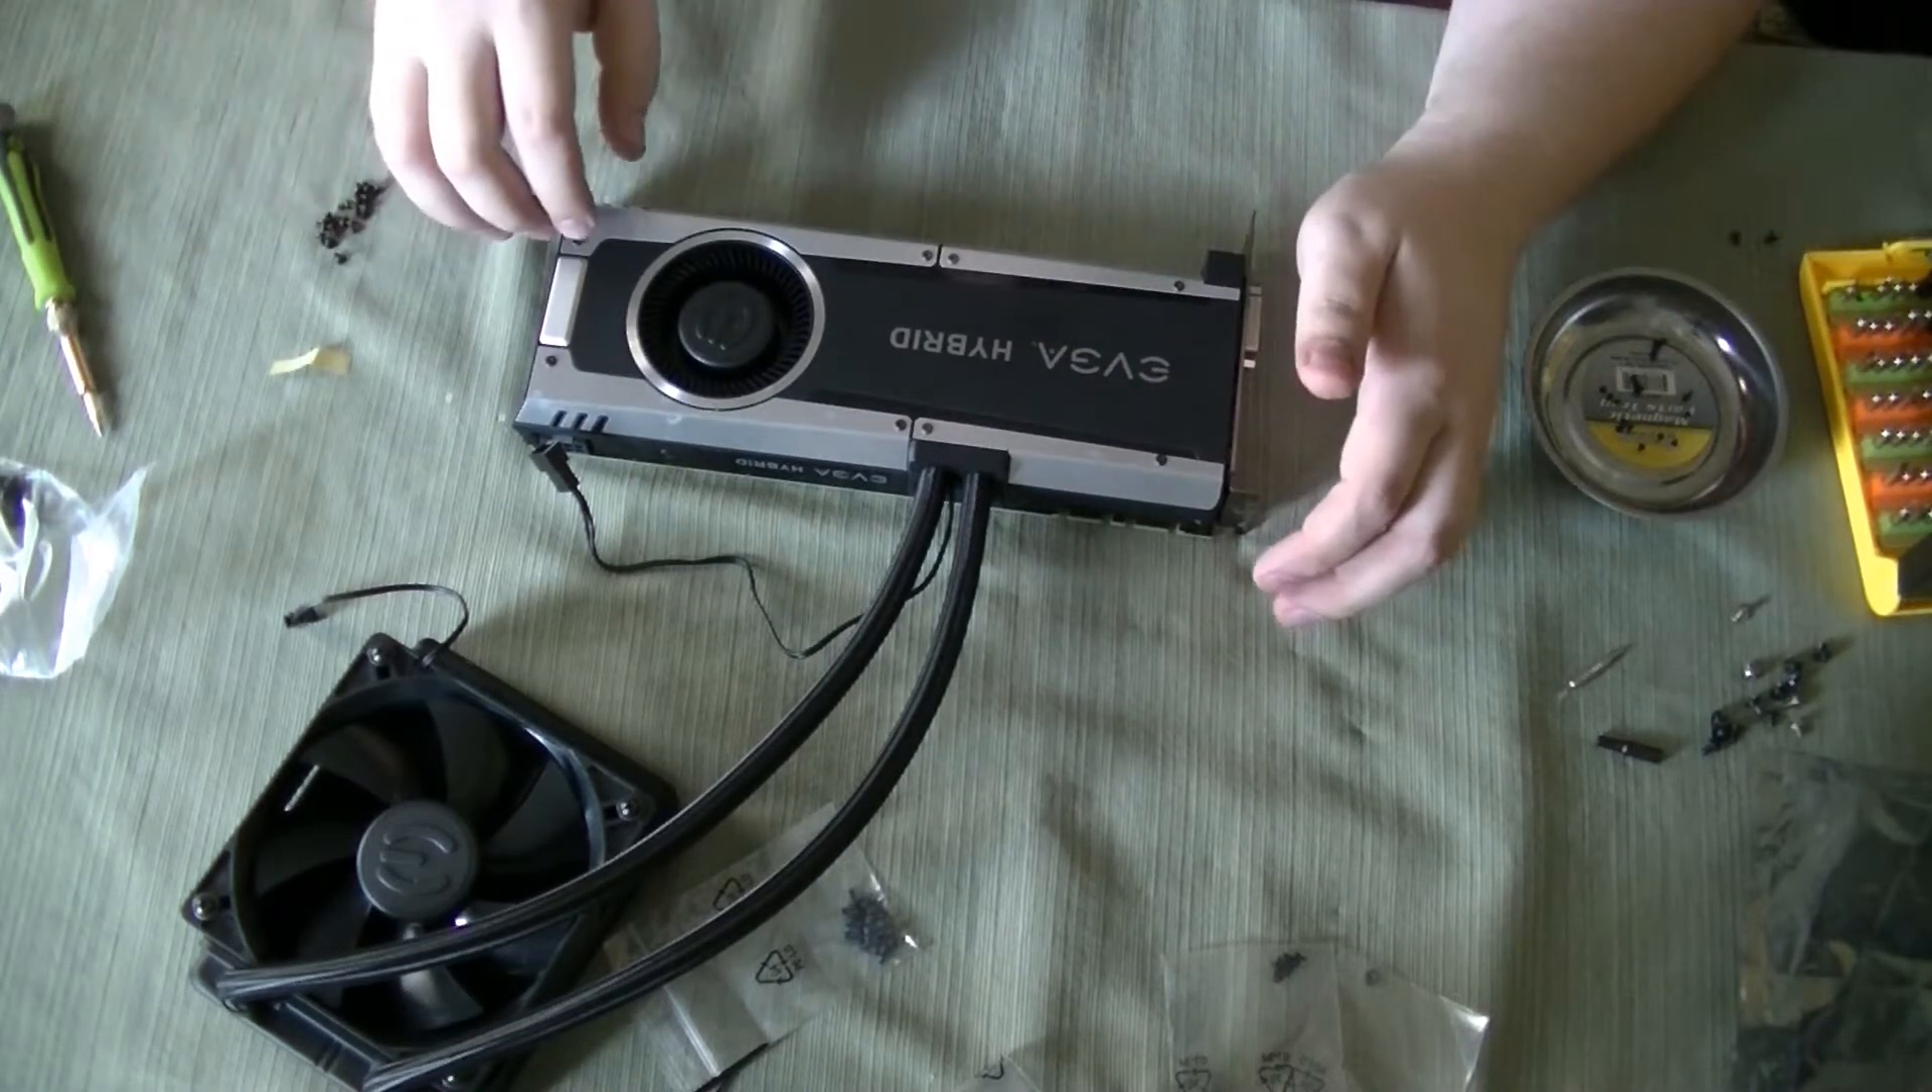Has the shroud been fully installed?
Yes.